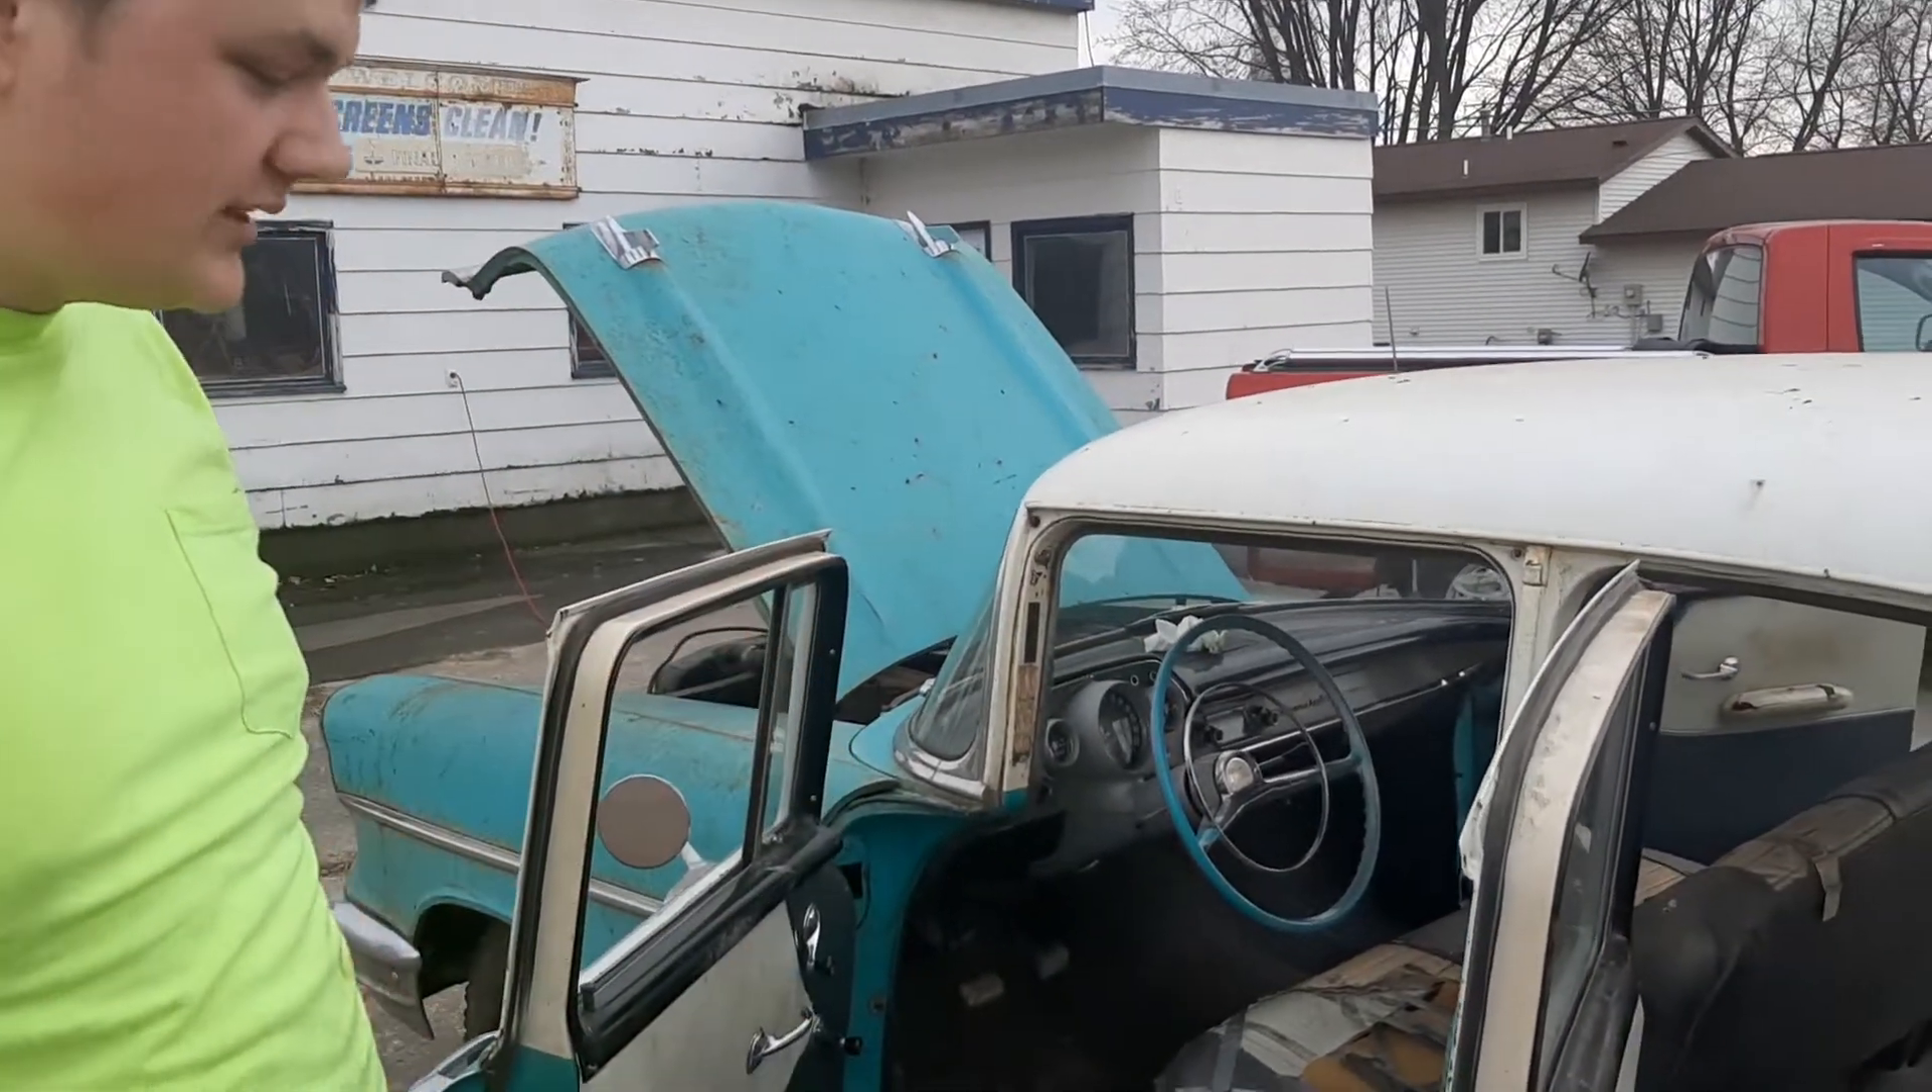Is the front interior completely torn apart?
No.